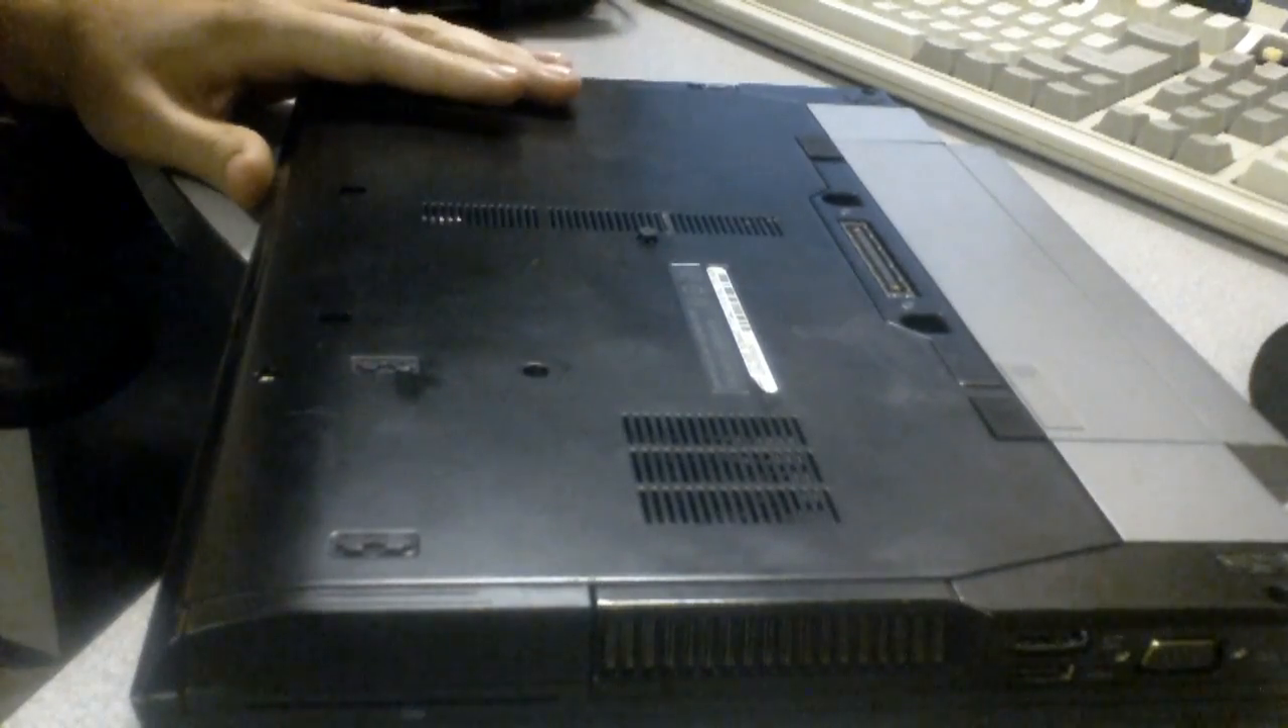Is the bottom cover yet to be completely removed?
Yes.